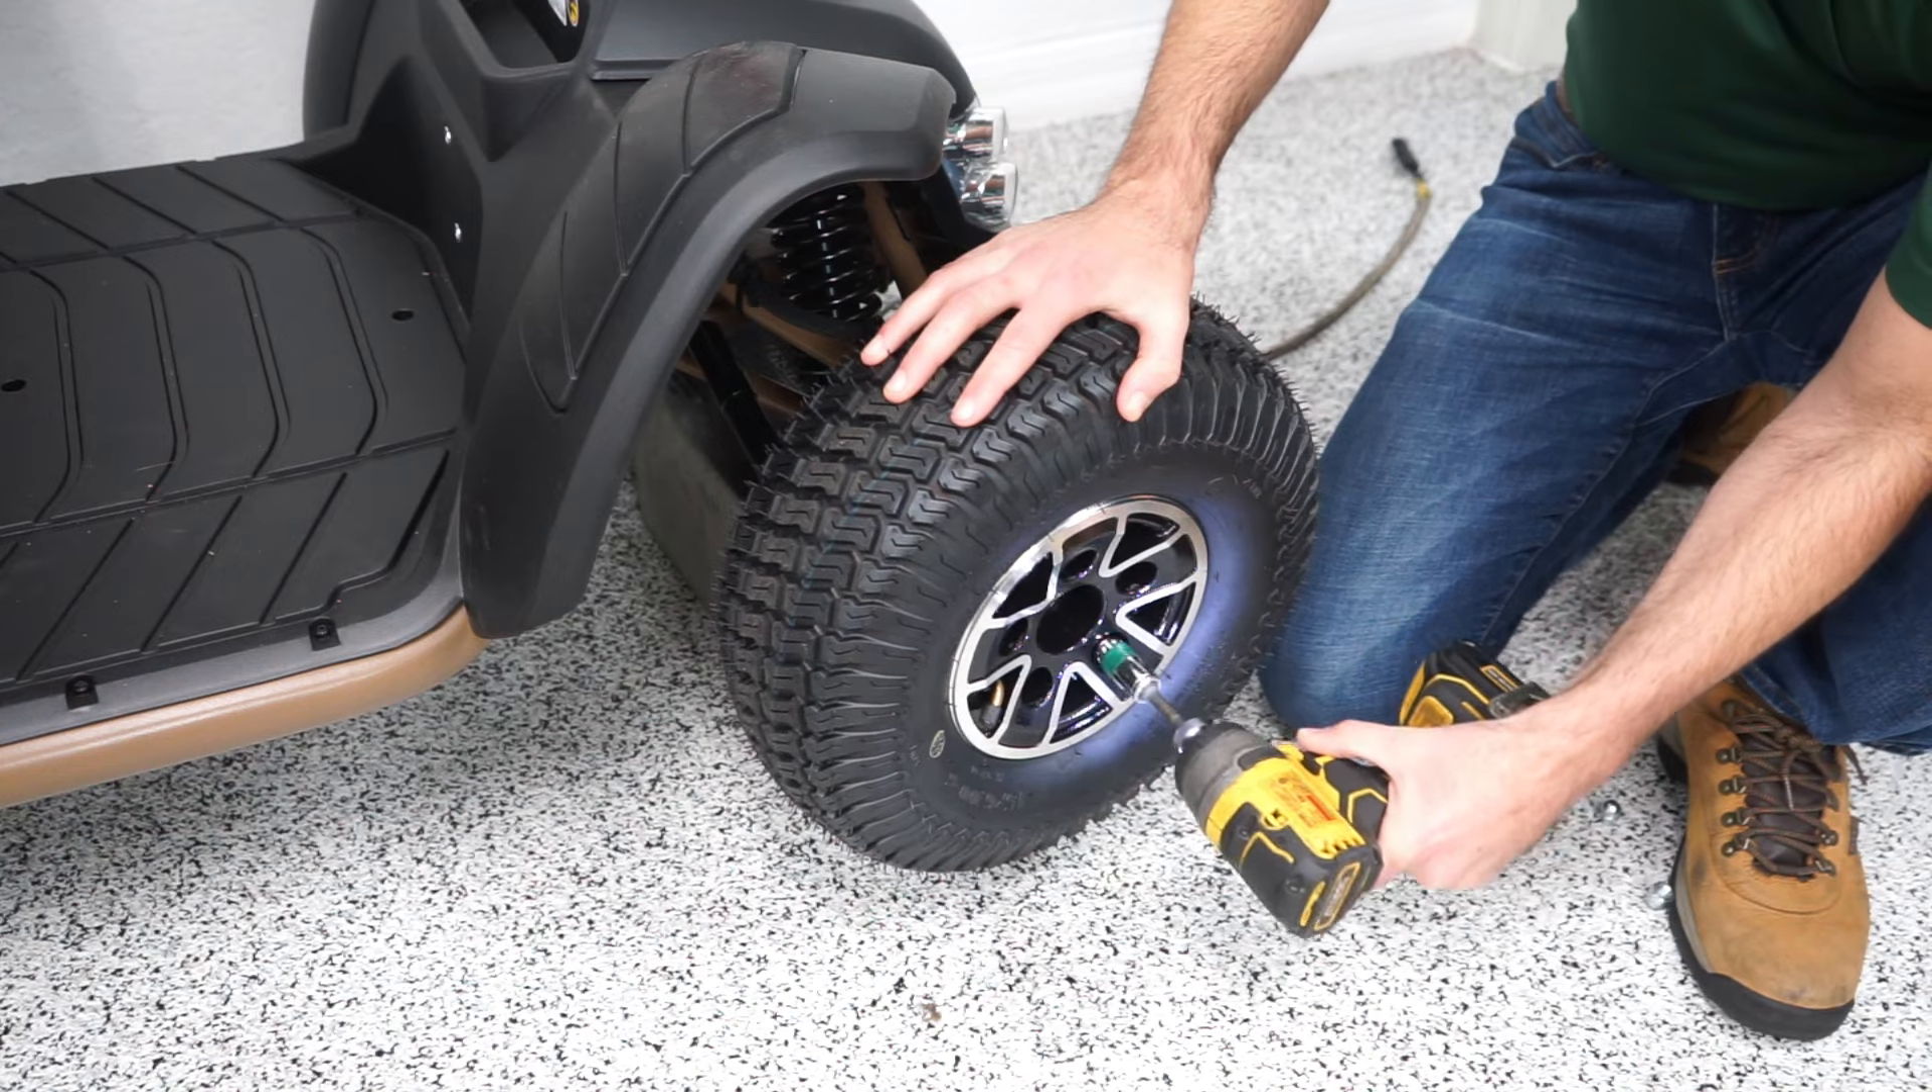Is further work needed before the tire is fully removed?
Yes.